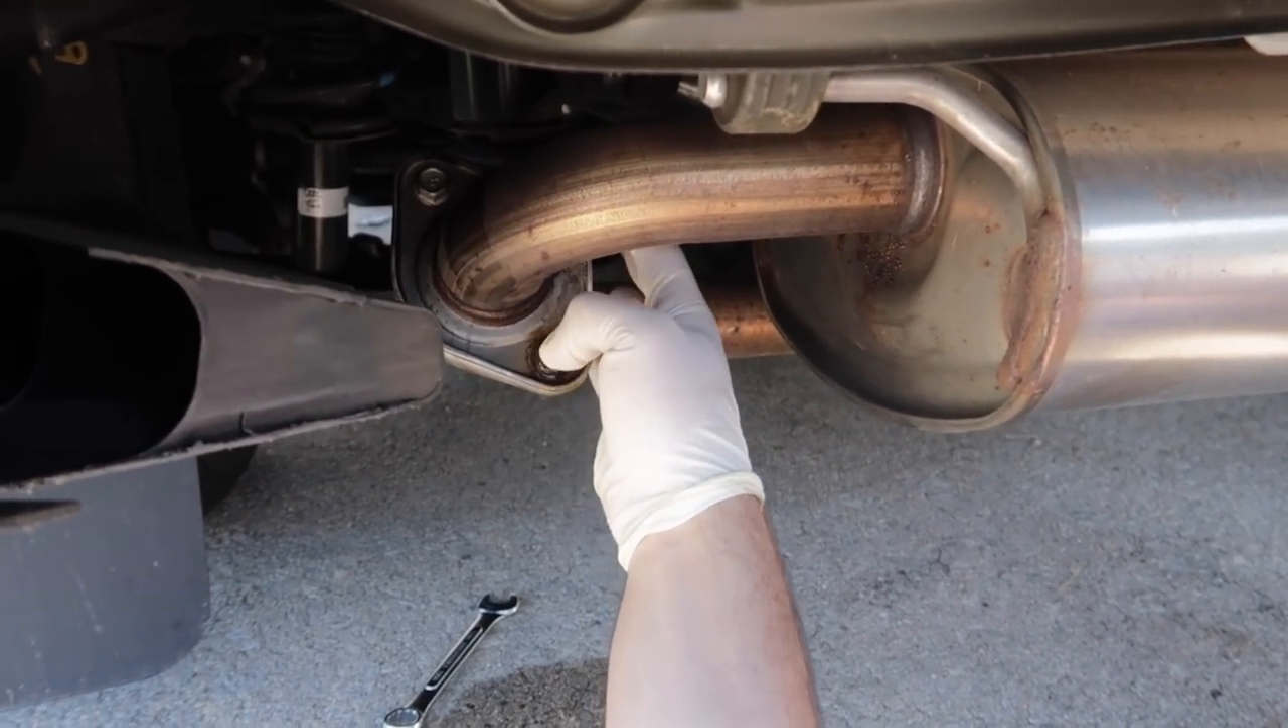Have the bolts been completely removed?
No.